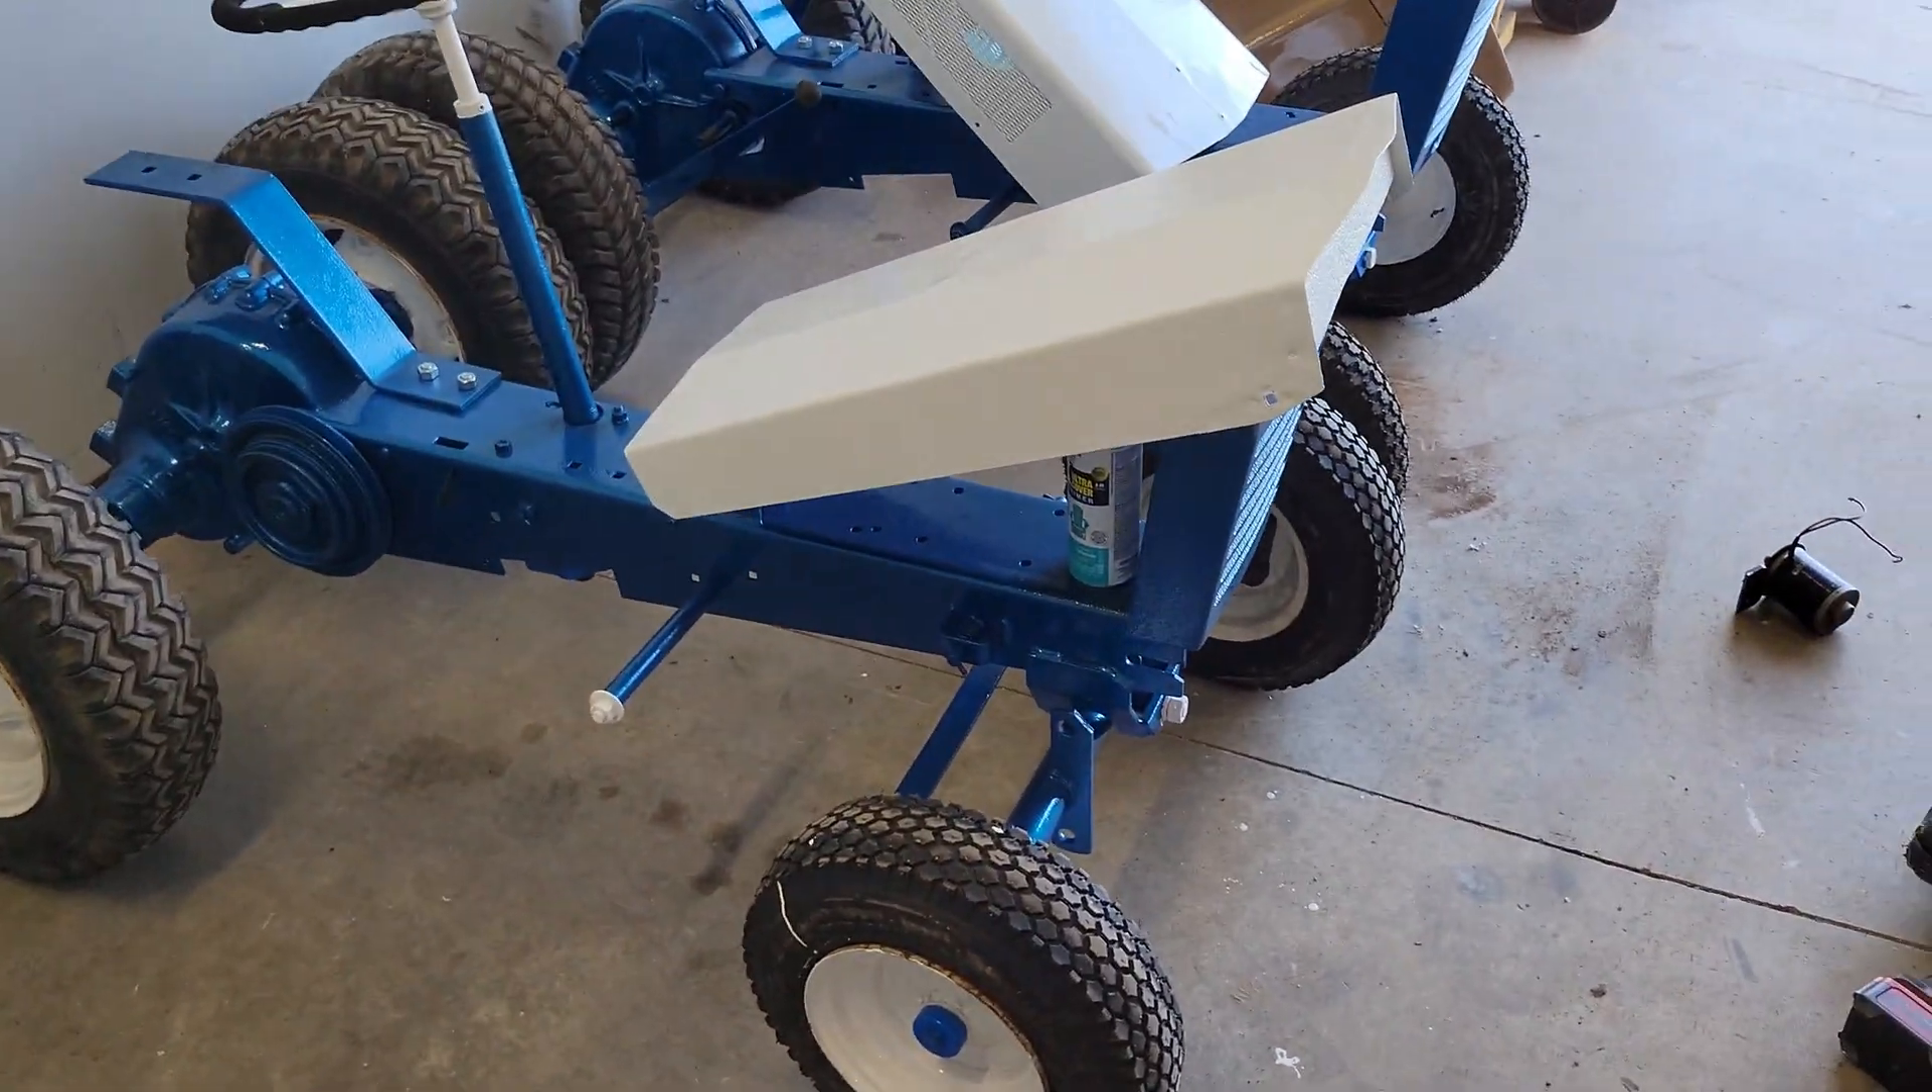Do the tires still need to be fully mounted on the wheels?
No.